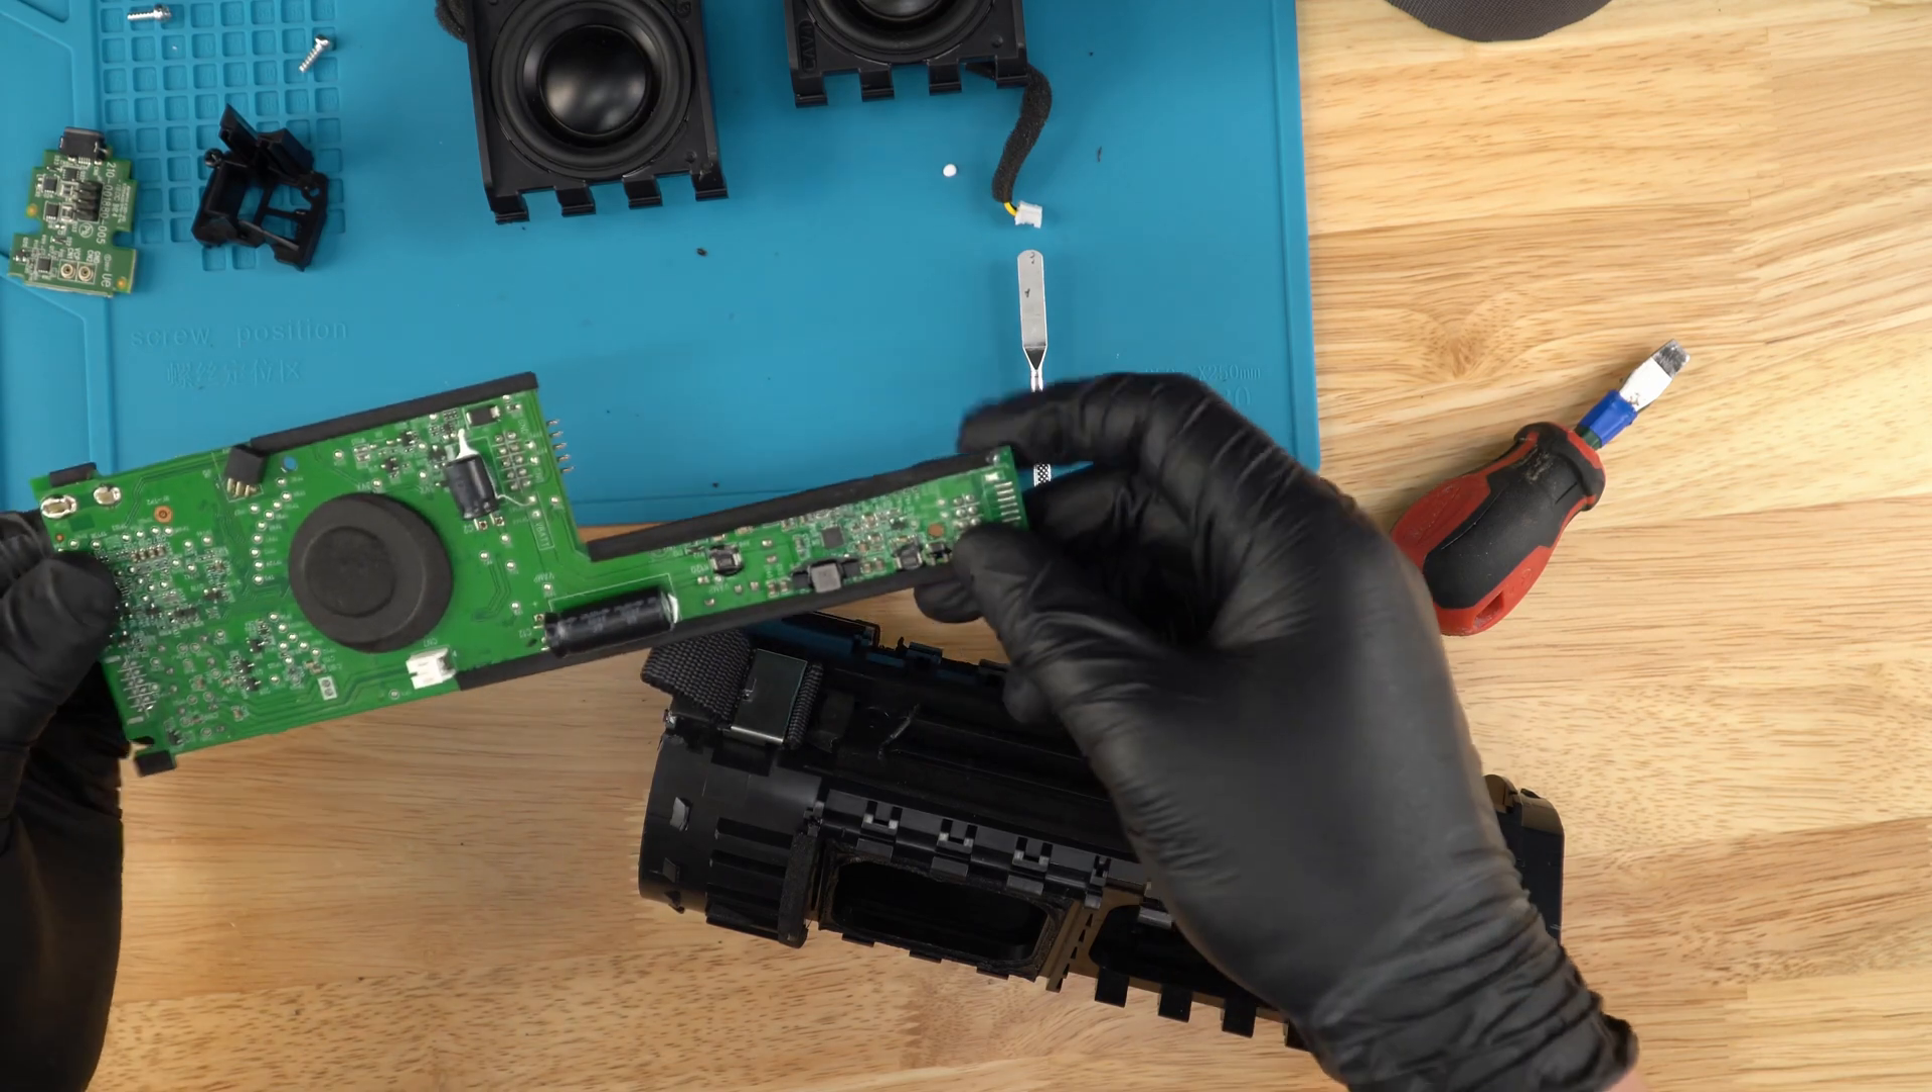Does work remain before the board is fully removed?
No.